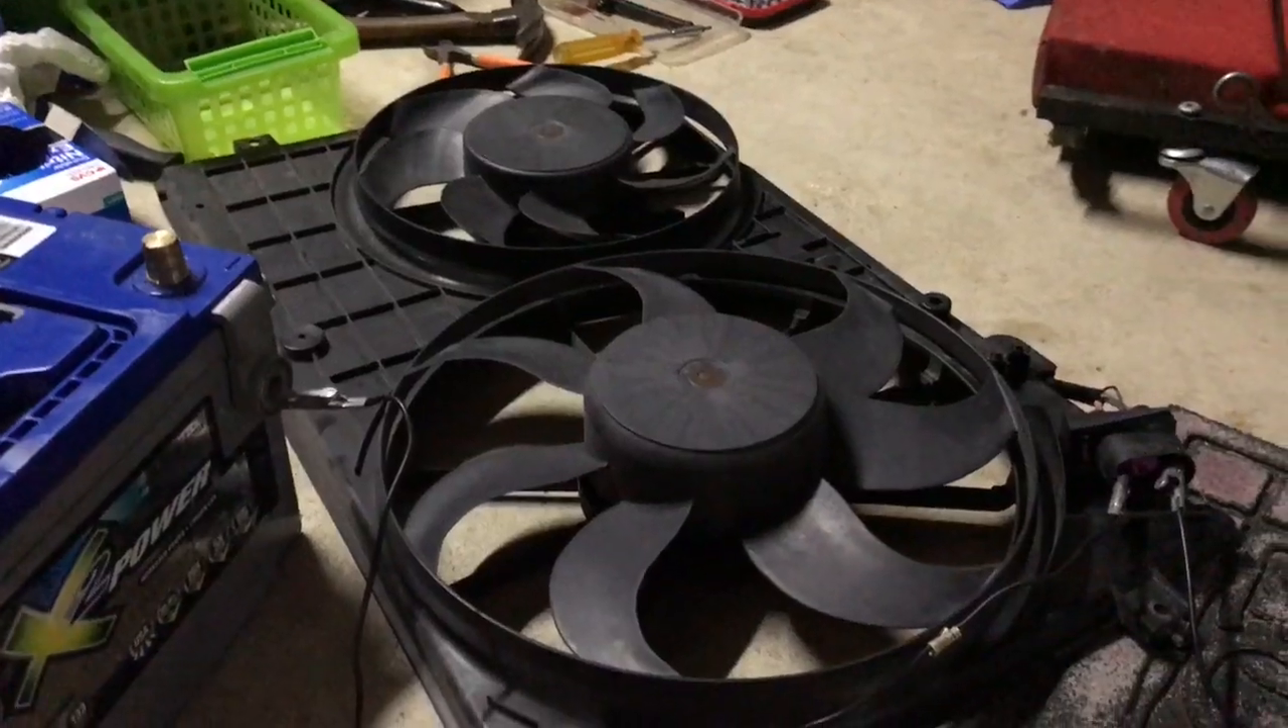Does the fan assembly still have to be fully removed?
No.